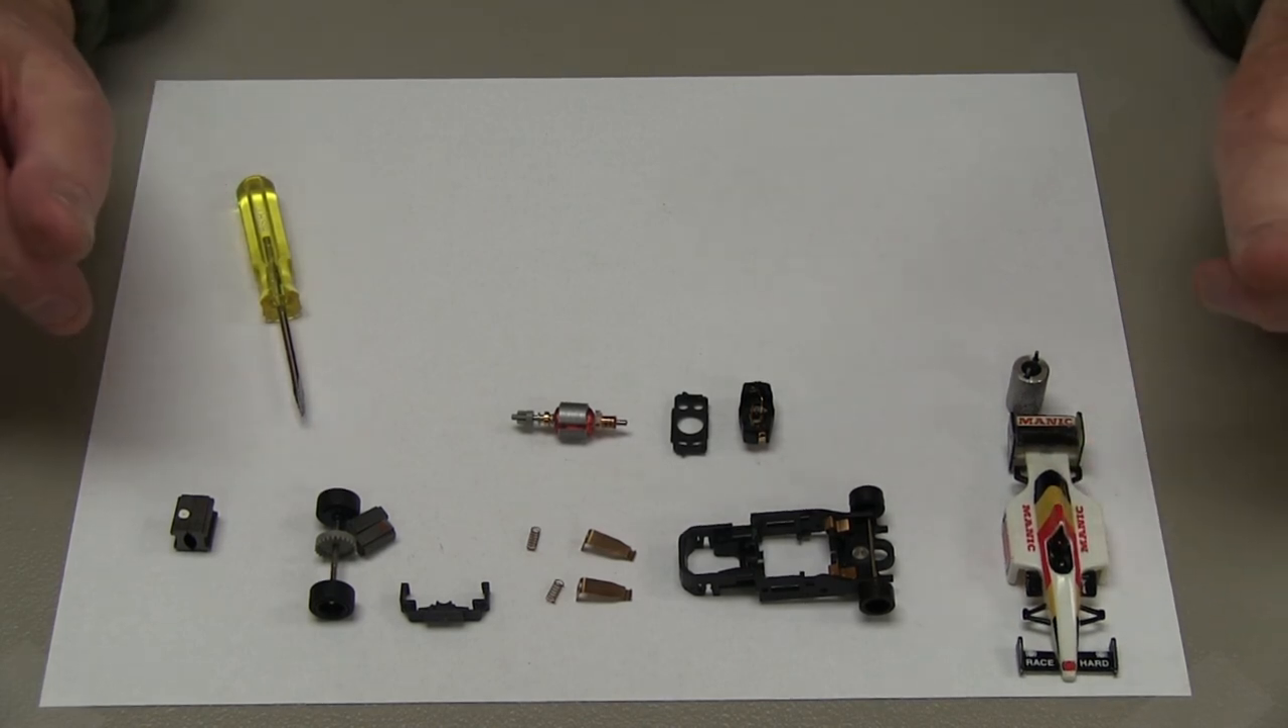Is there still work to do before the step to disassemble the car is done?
No.